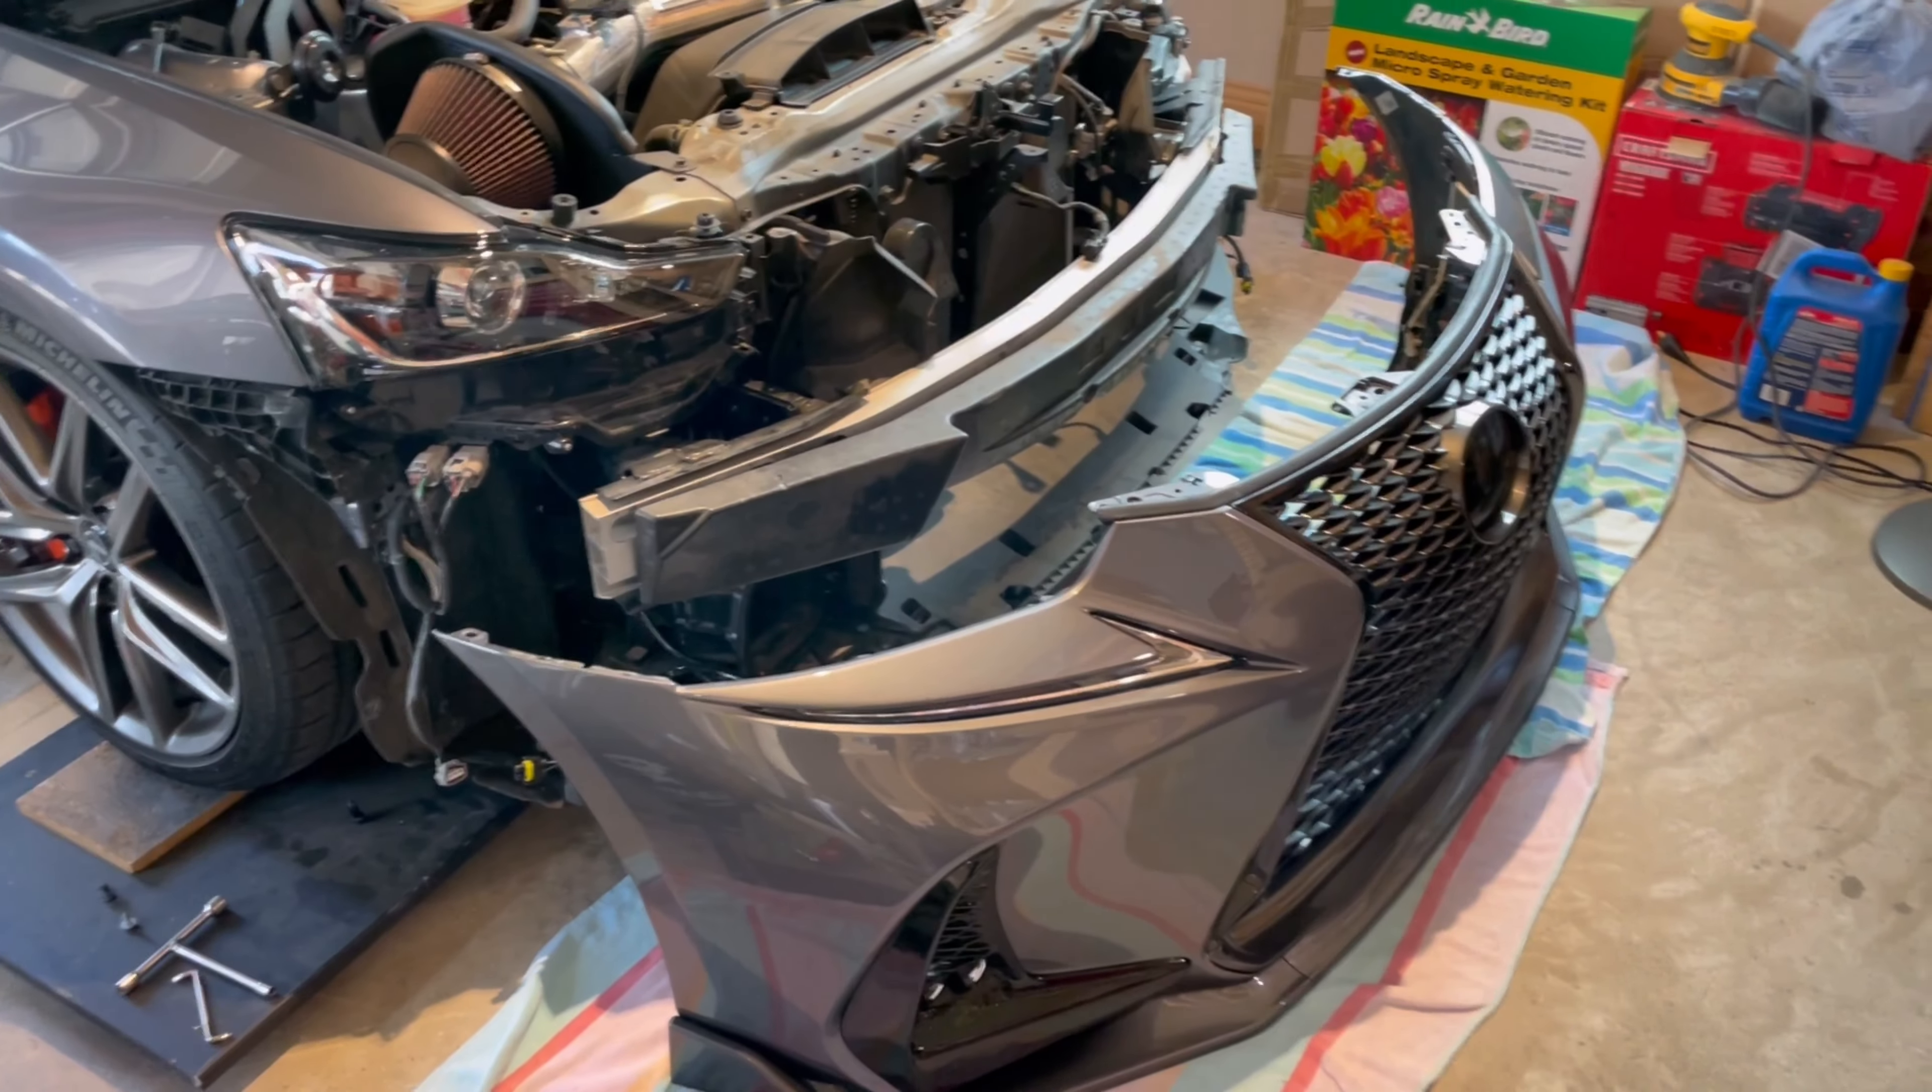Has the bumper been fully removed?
Yes.